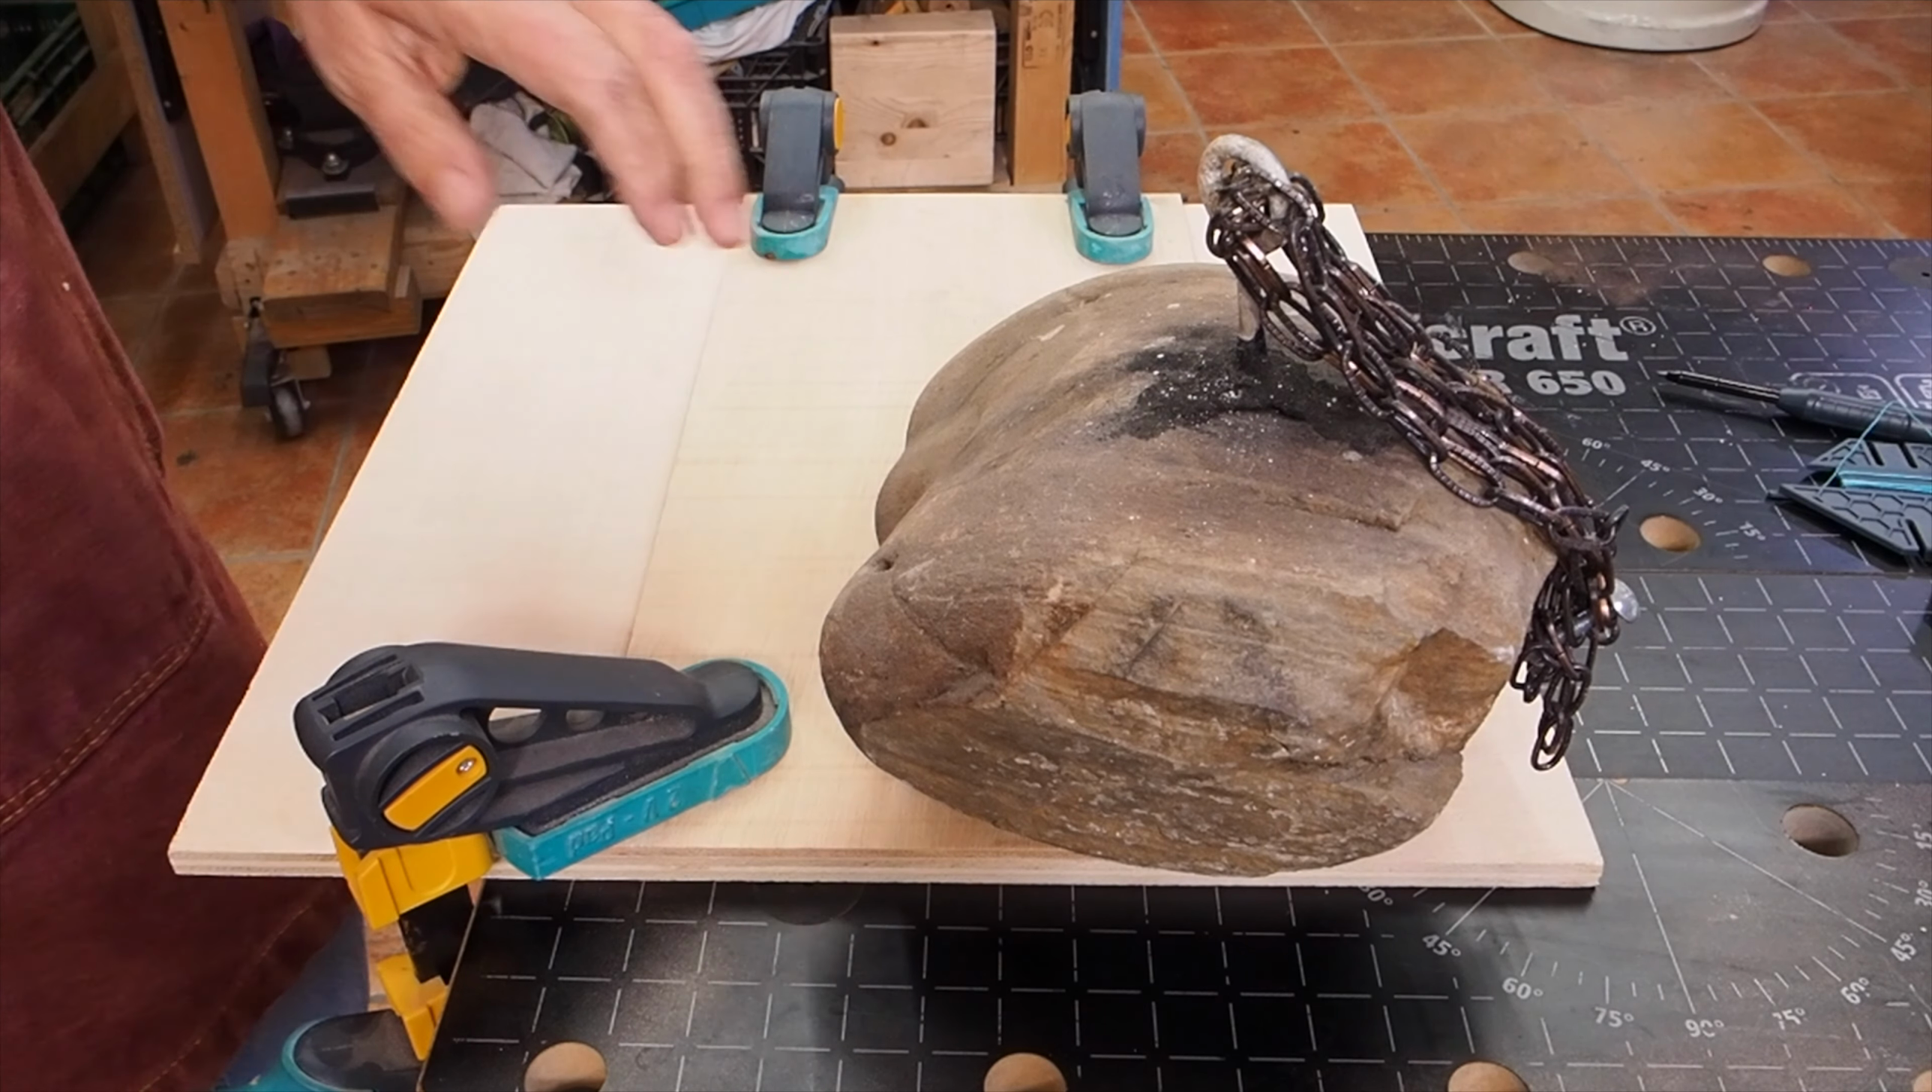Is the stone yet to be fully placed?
No.